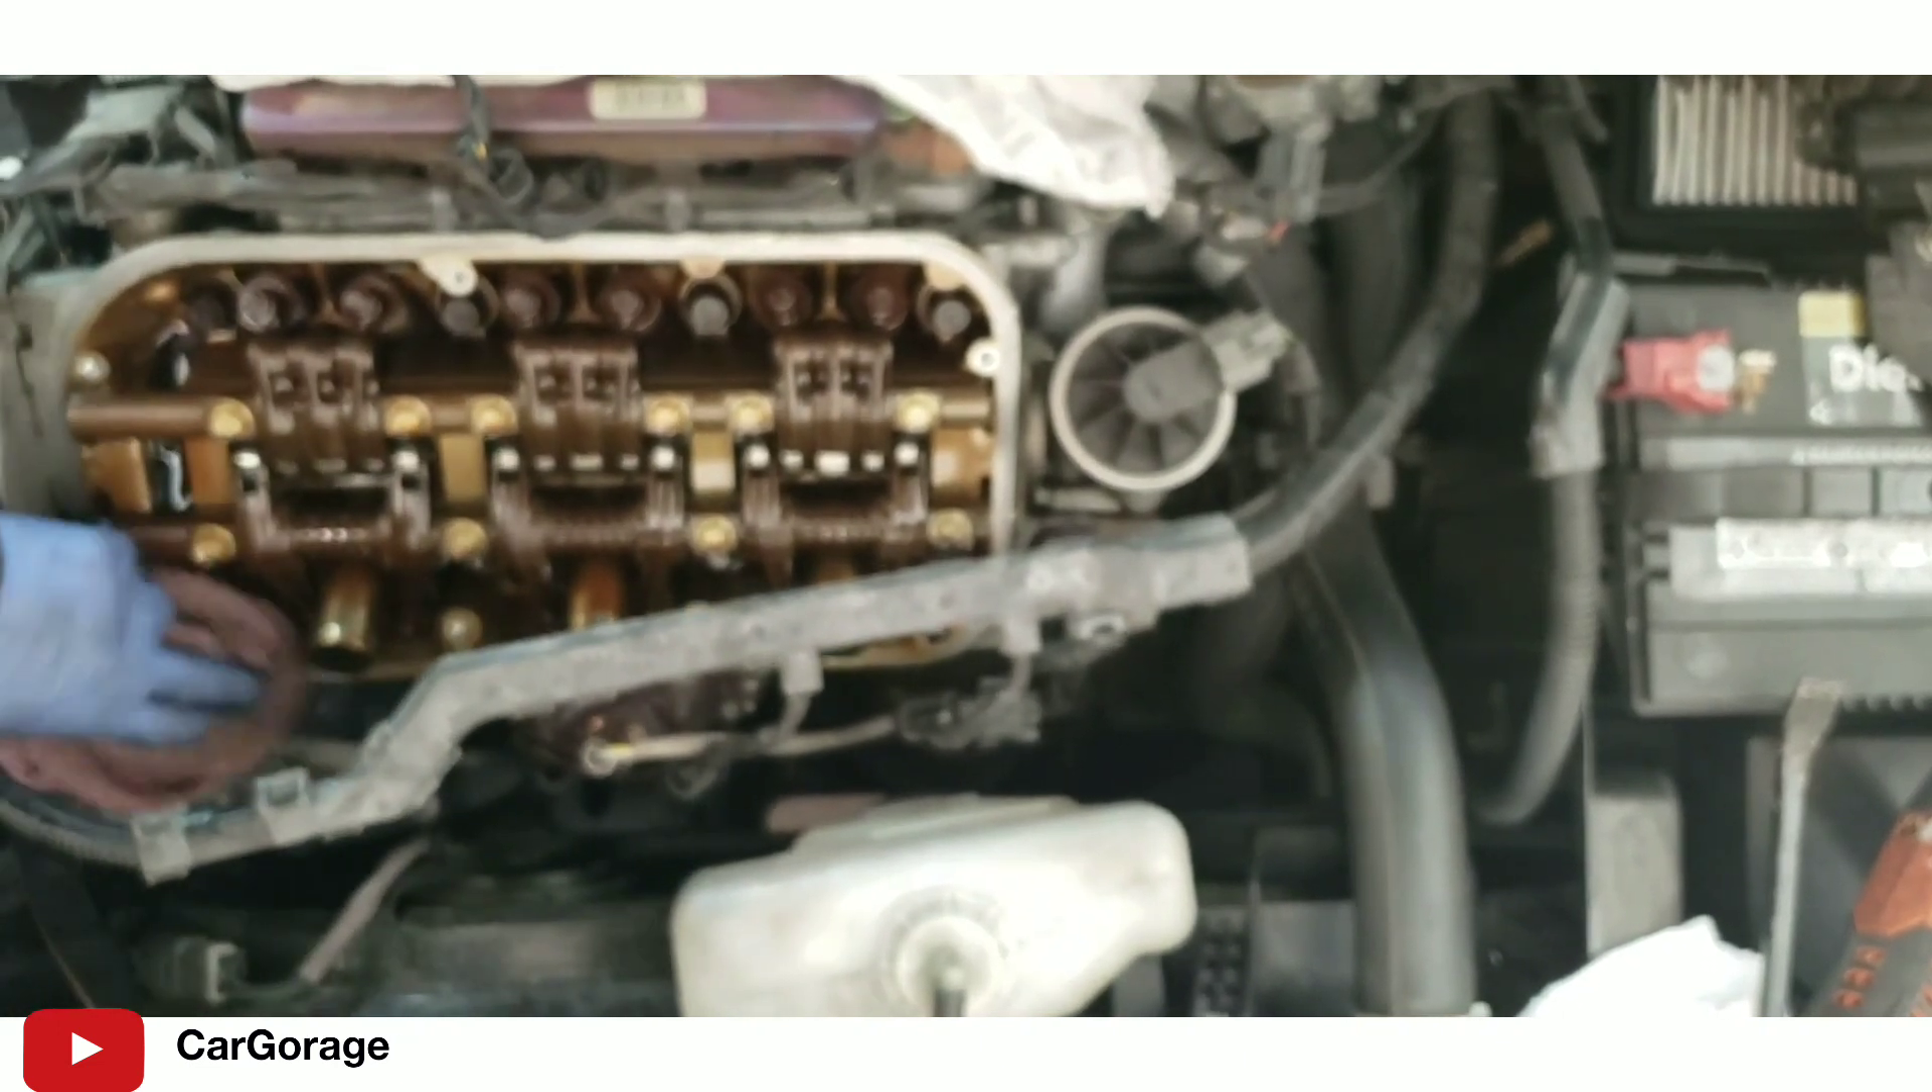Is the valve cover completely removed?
Yes.